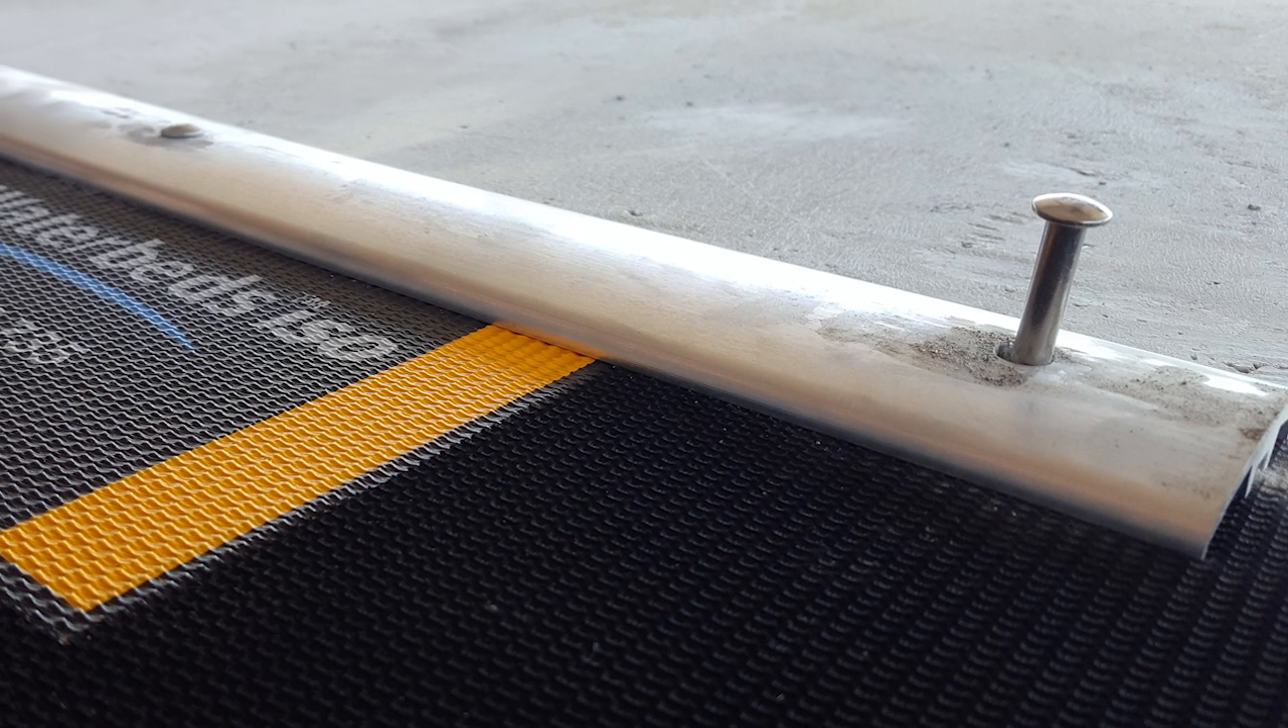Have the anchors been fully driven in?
No.